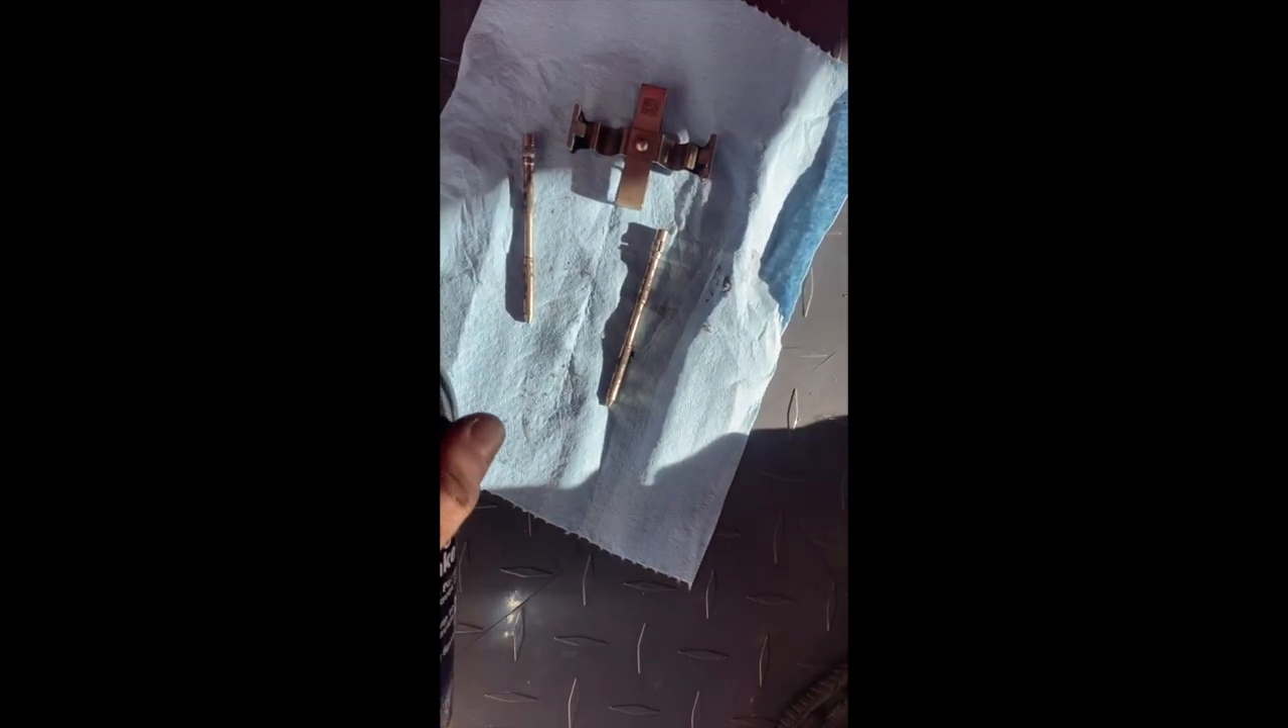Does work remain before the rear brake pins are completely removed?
No.